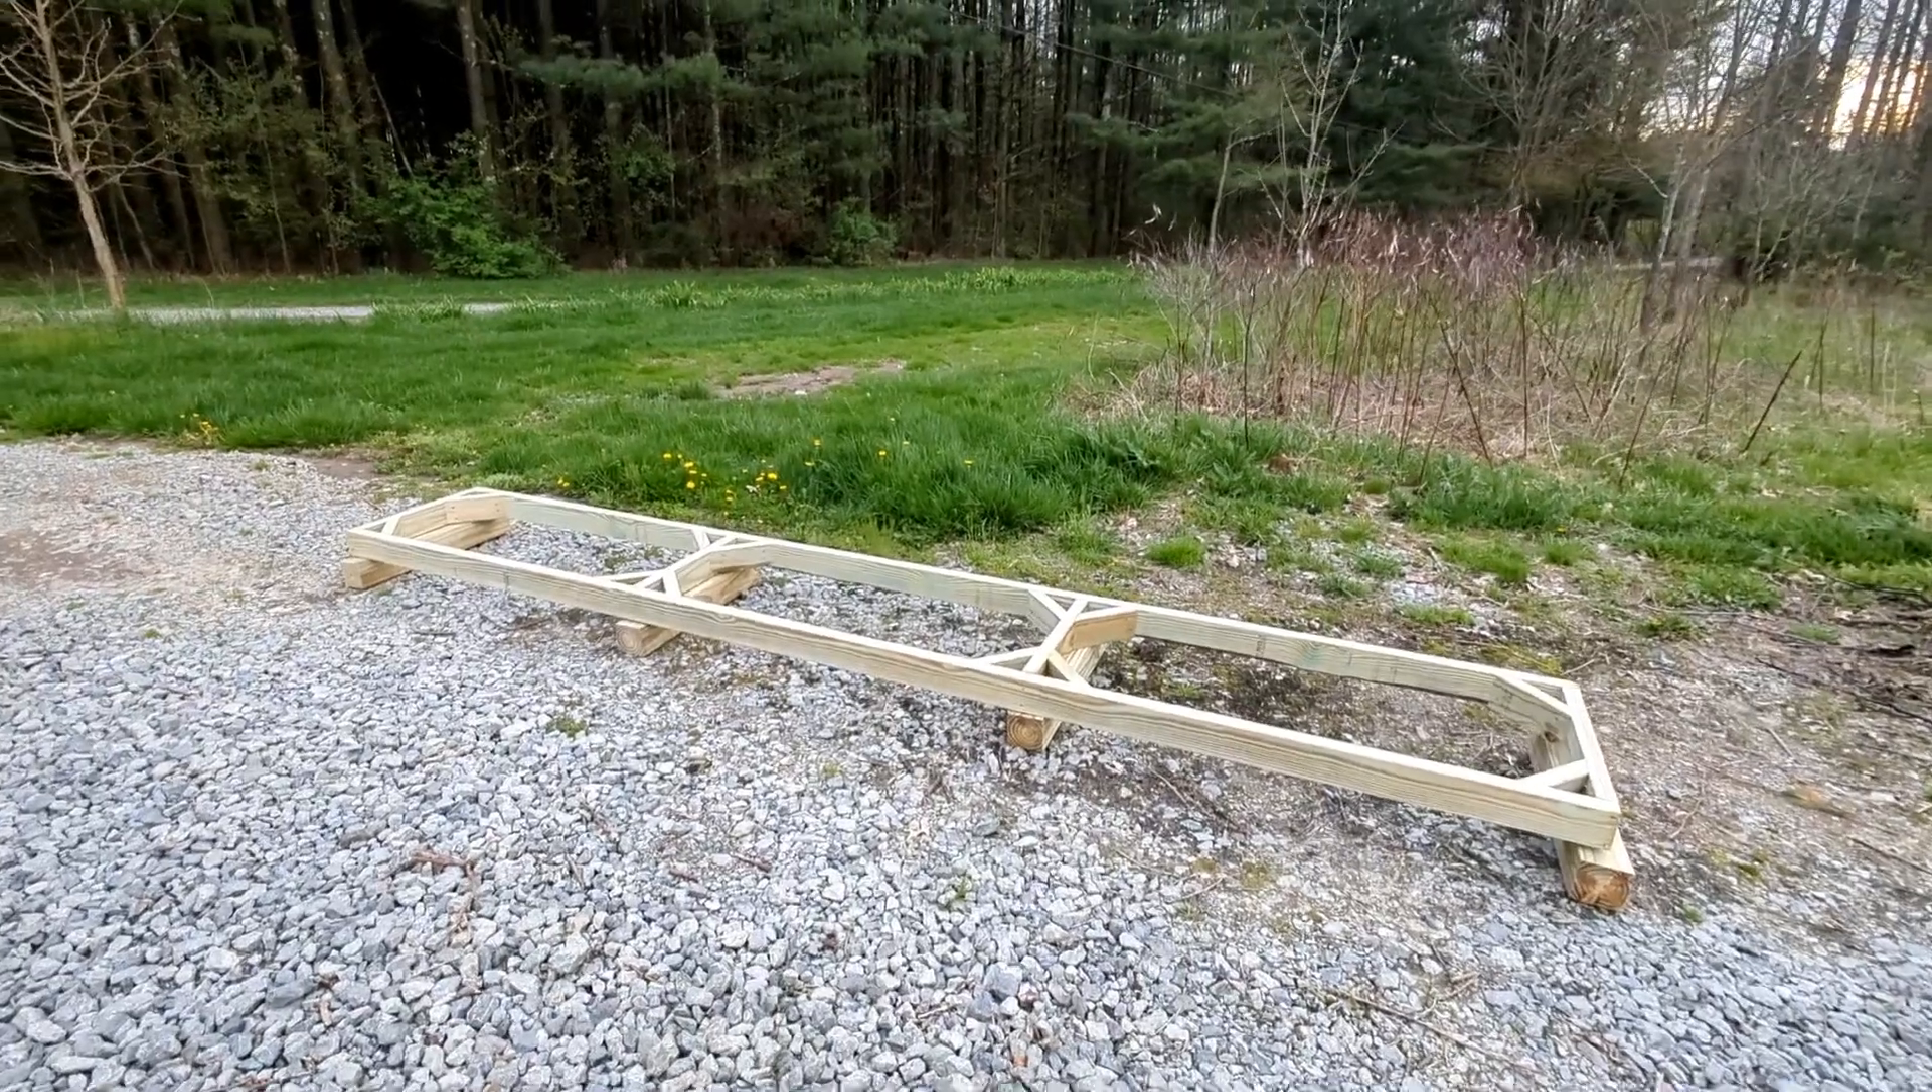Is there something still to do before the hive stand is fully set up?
No.